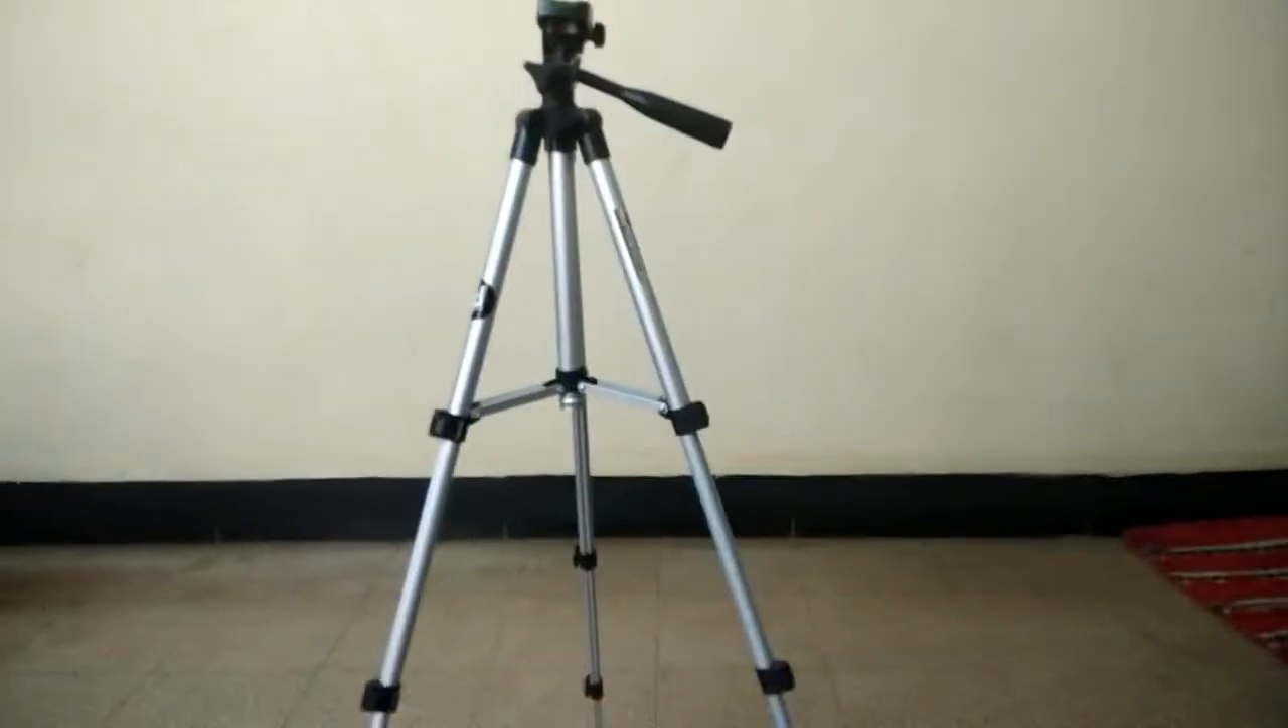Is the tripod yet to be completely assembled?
No.